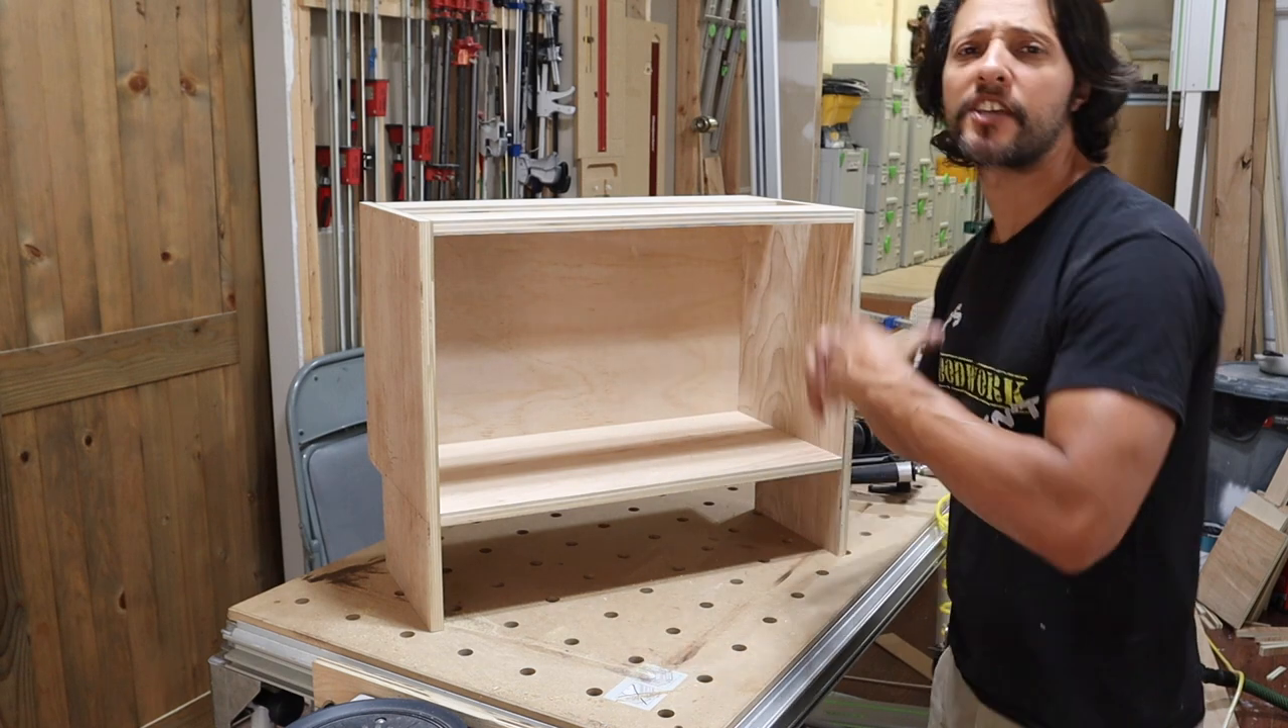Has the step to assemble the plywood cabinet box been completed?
Yes.